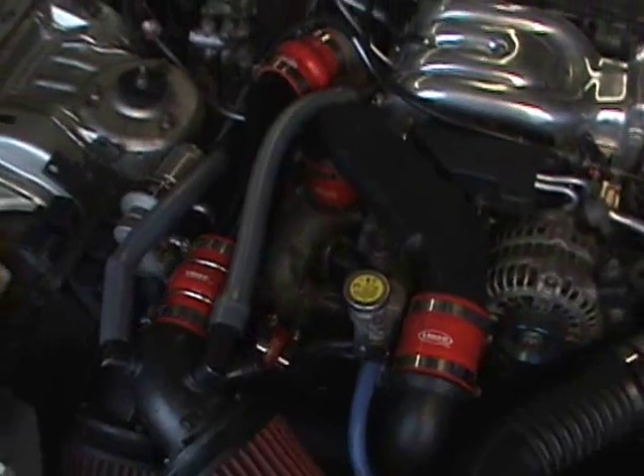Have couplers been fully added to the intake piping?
Yes.